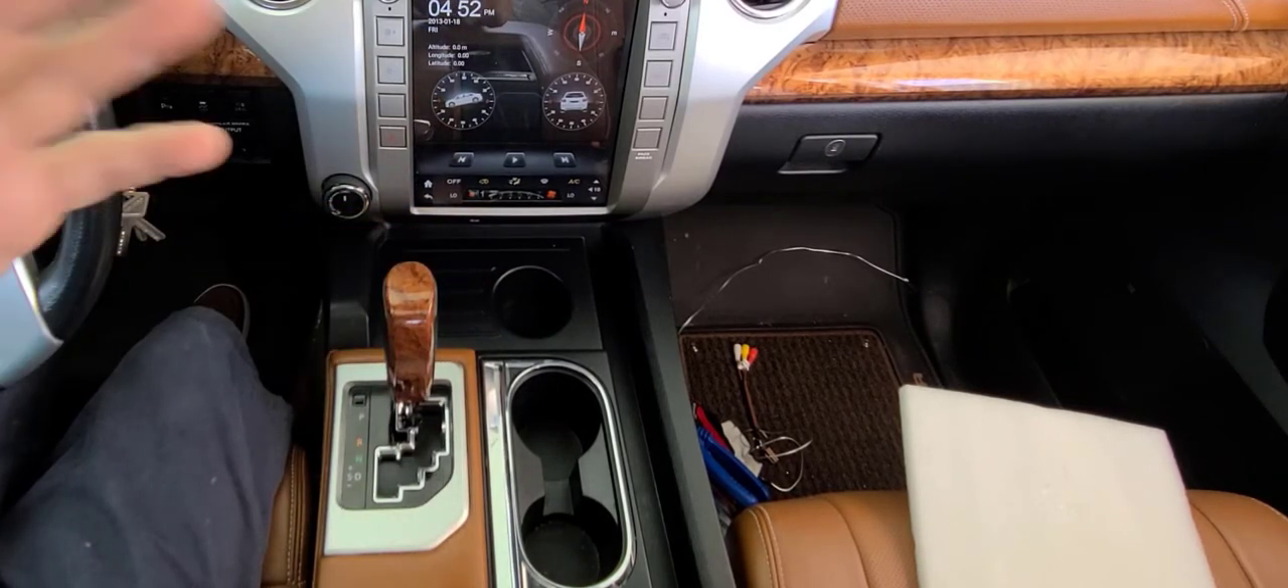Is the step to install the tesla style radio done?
Yes.